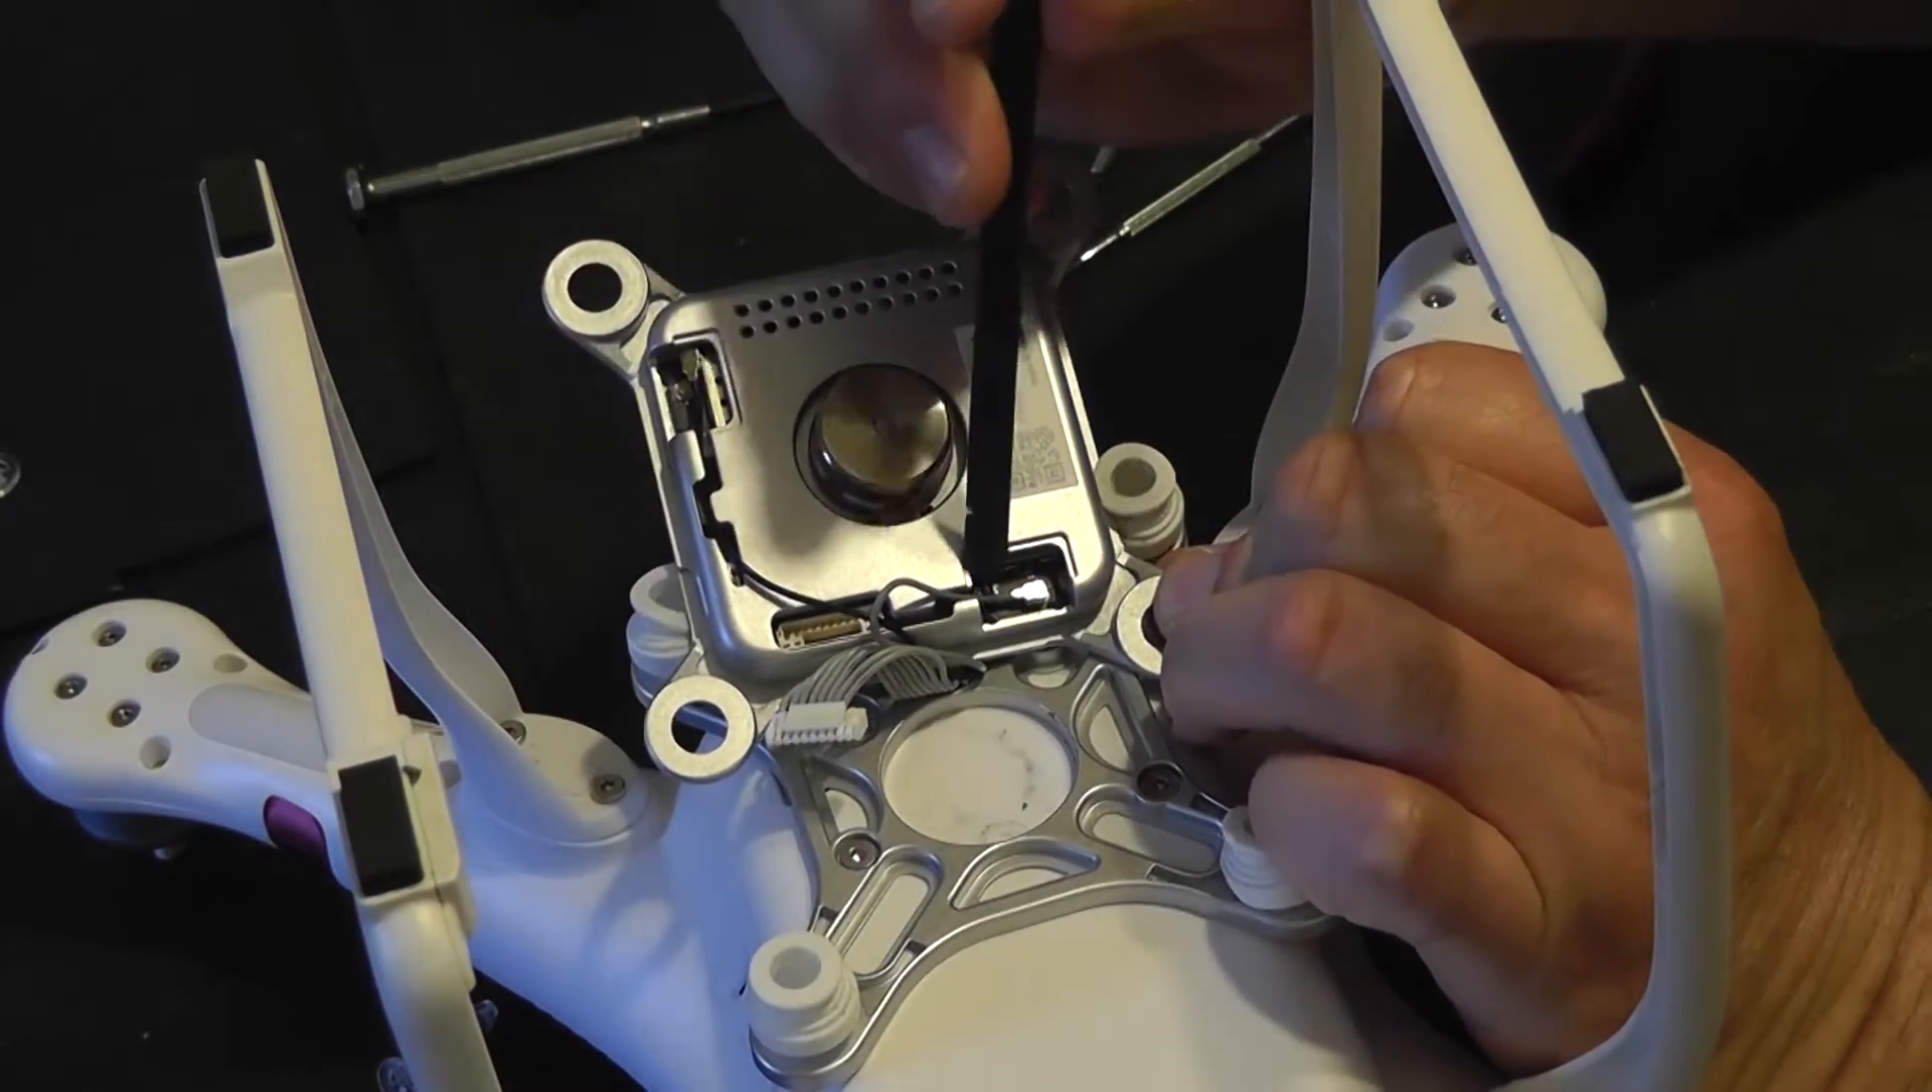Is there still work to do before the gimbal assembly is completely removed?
Yes.